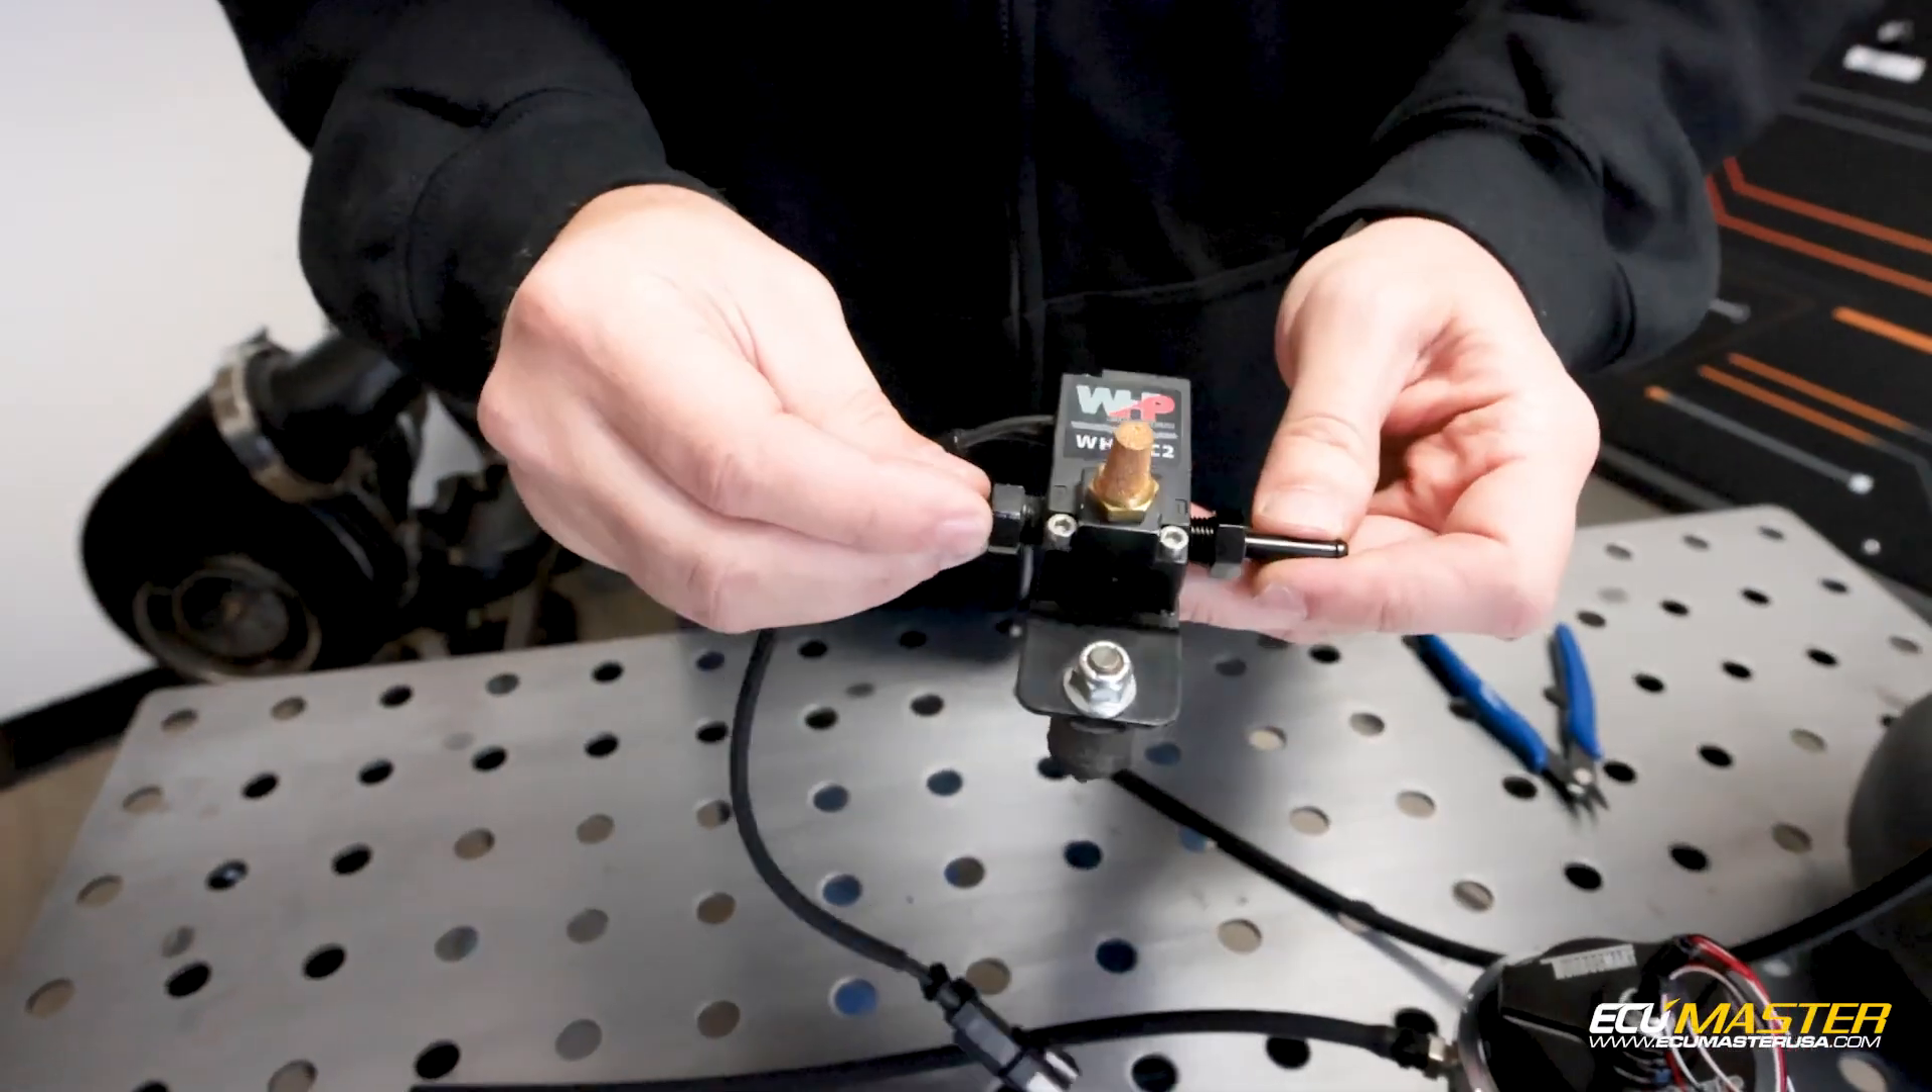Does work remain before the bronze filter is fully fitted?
No.